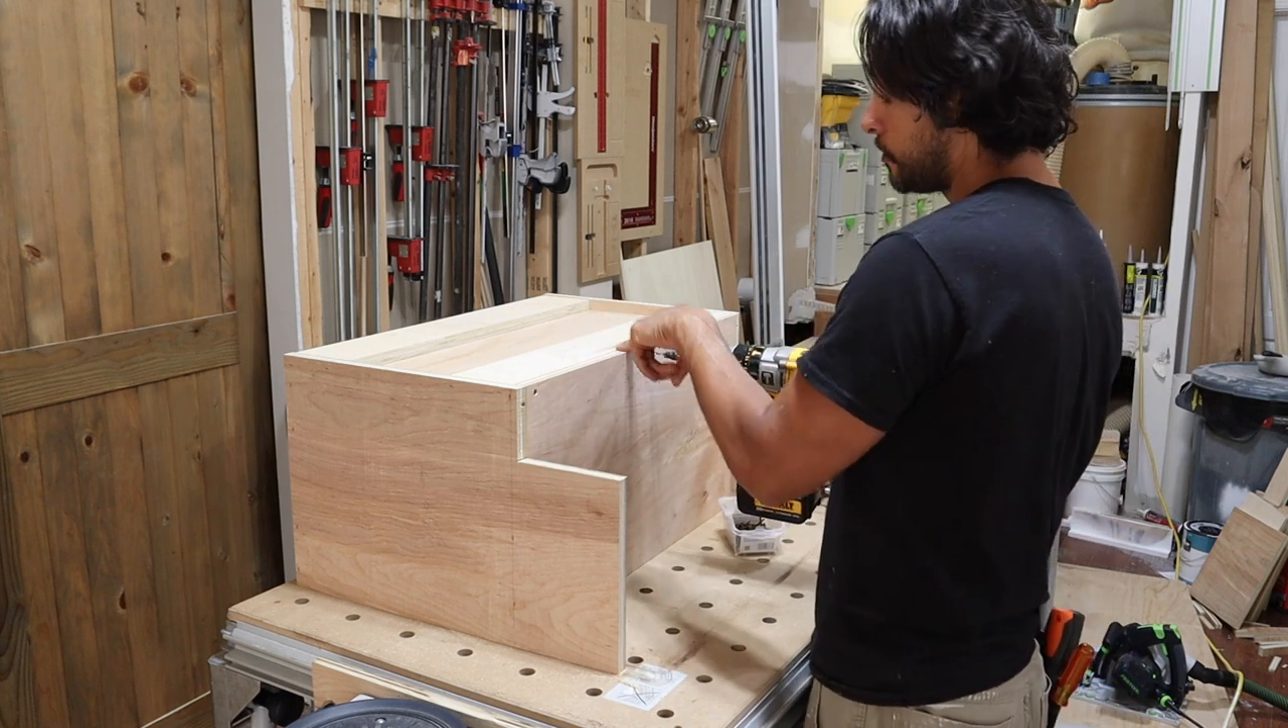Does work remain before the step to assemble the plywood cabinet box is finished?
Yes.